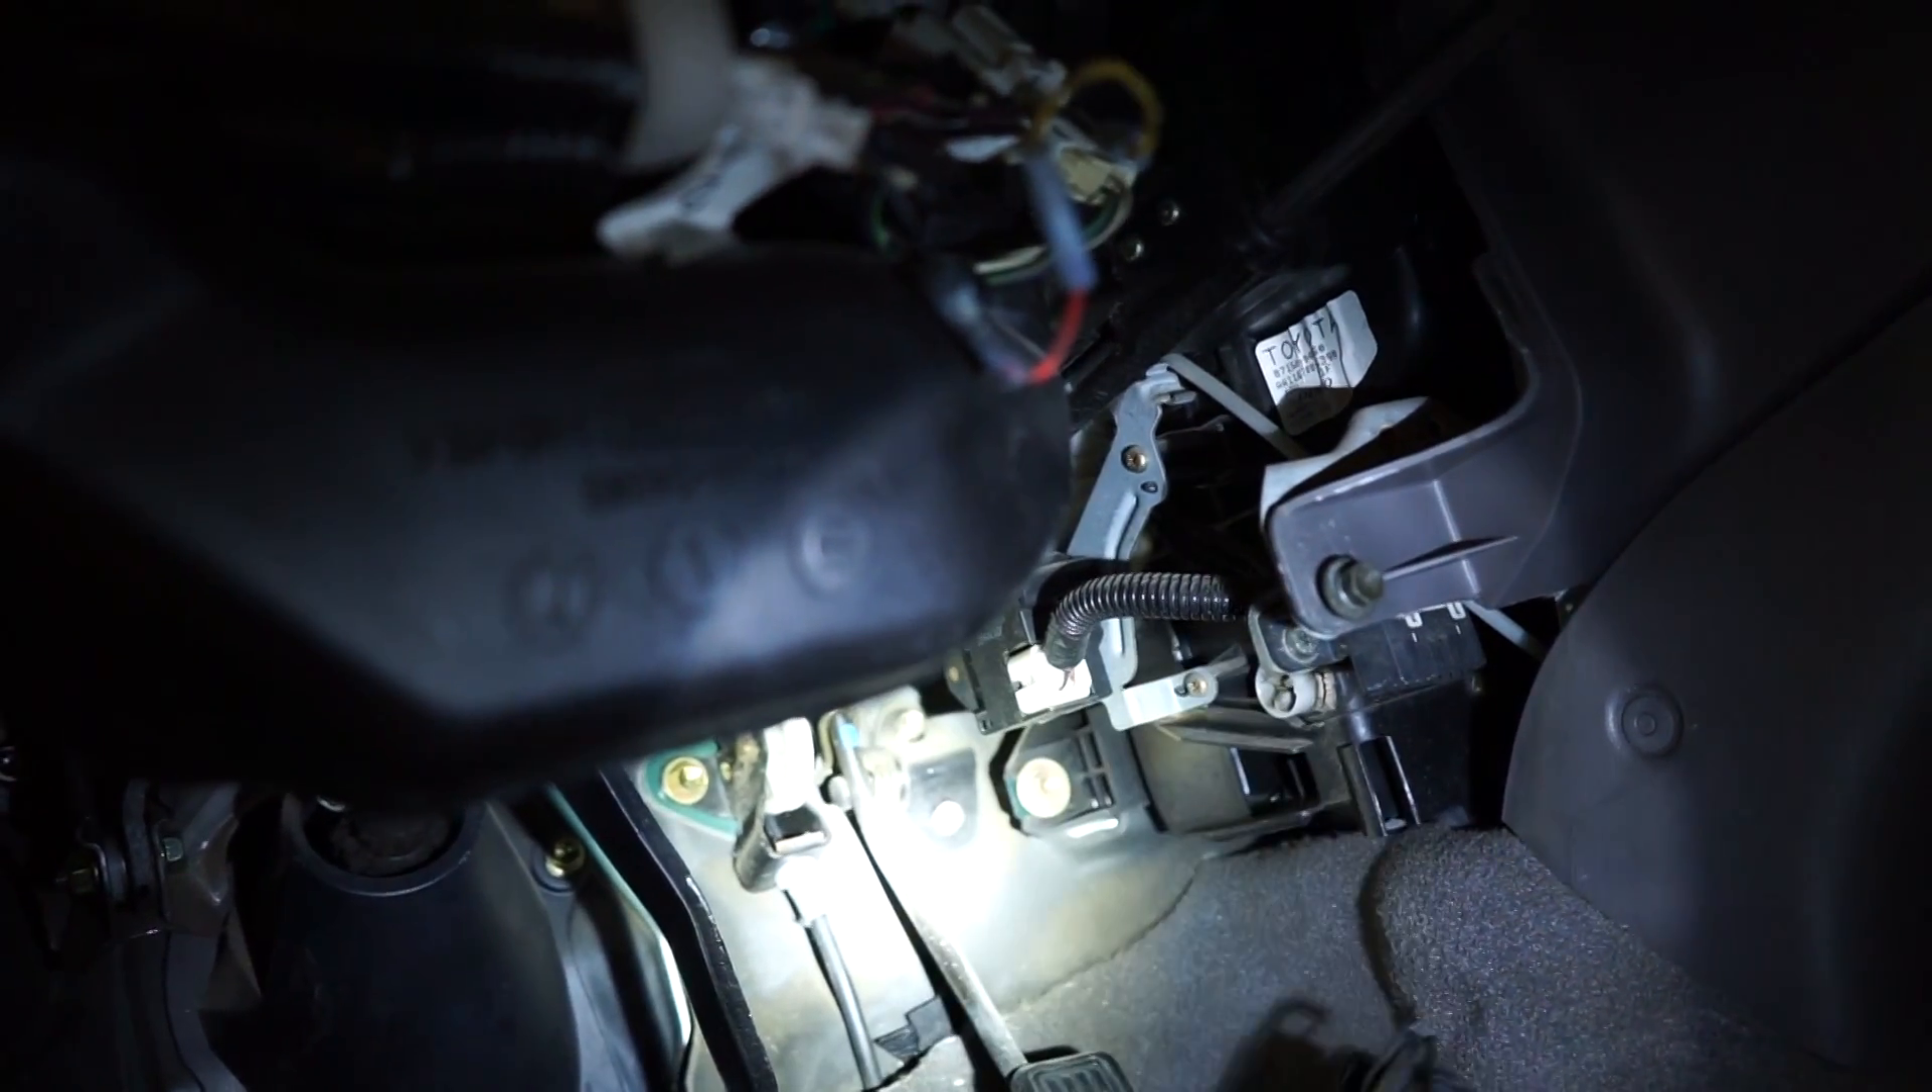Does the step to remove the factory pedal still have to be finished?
Yes.